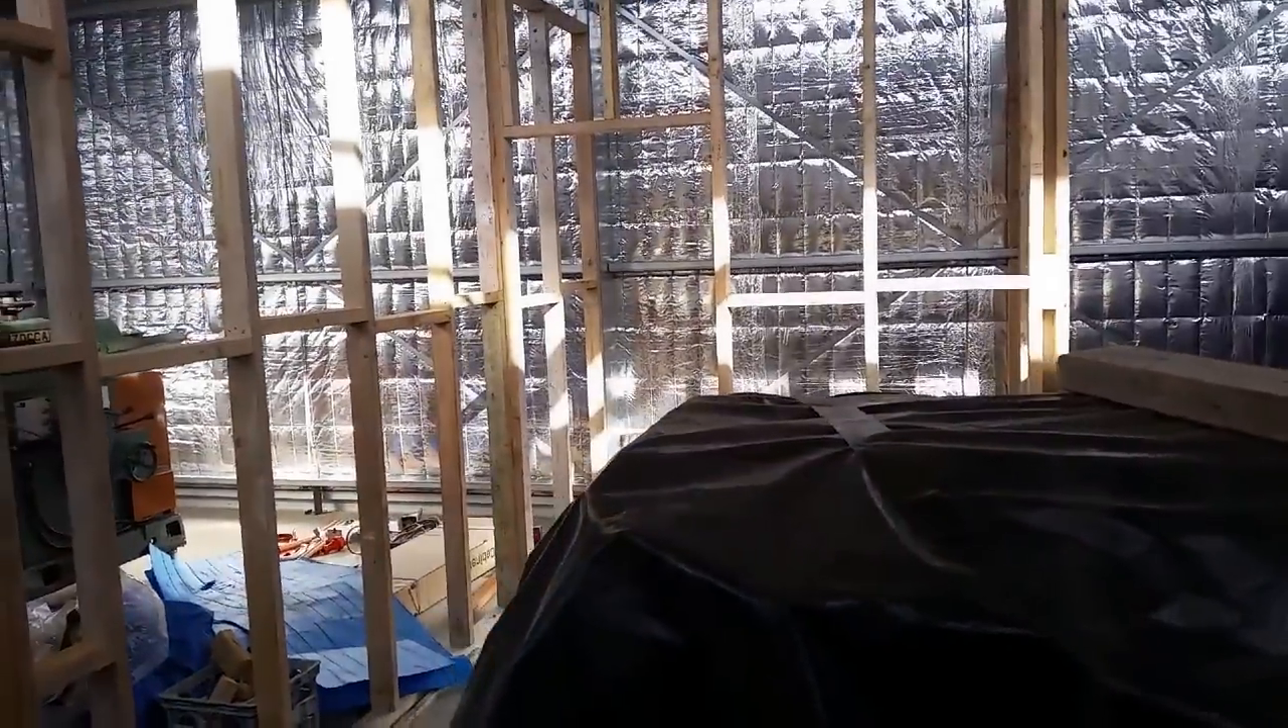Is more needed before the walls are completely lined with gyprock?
Yes.